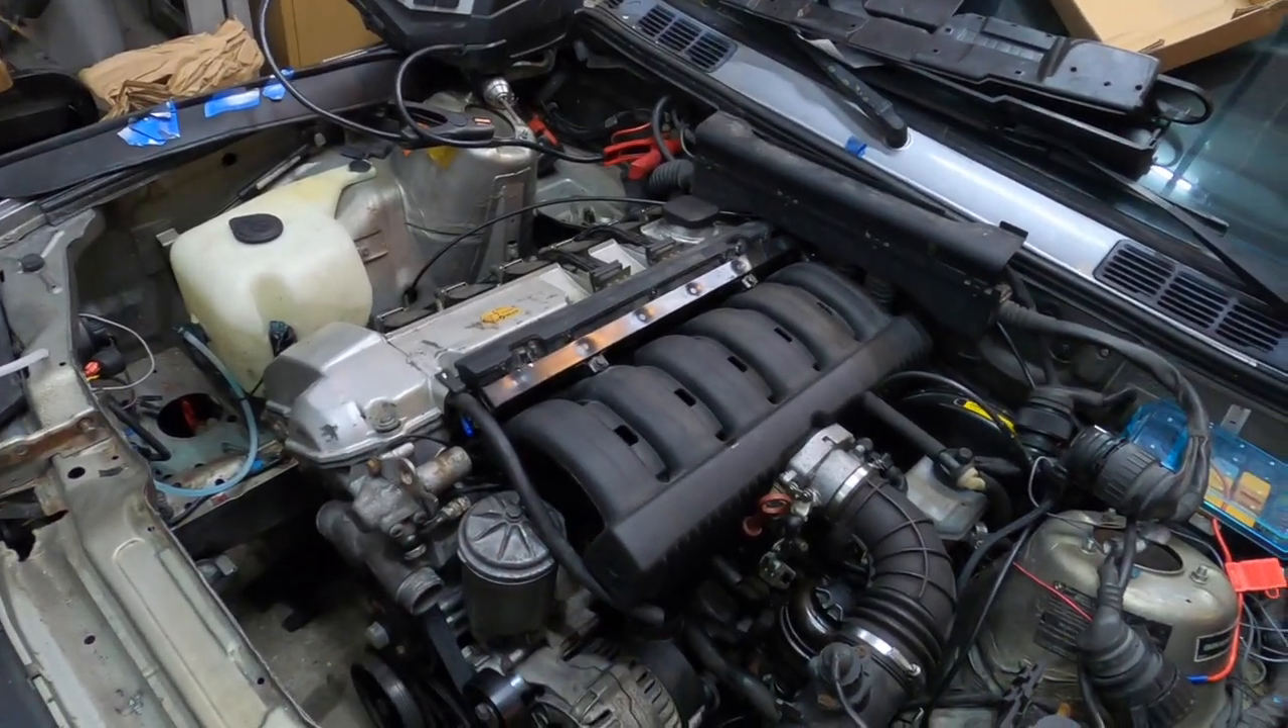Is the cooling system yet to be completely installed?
Yes.